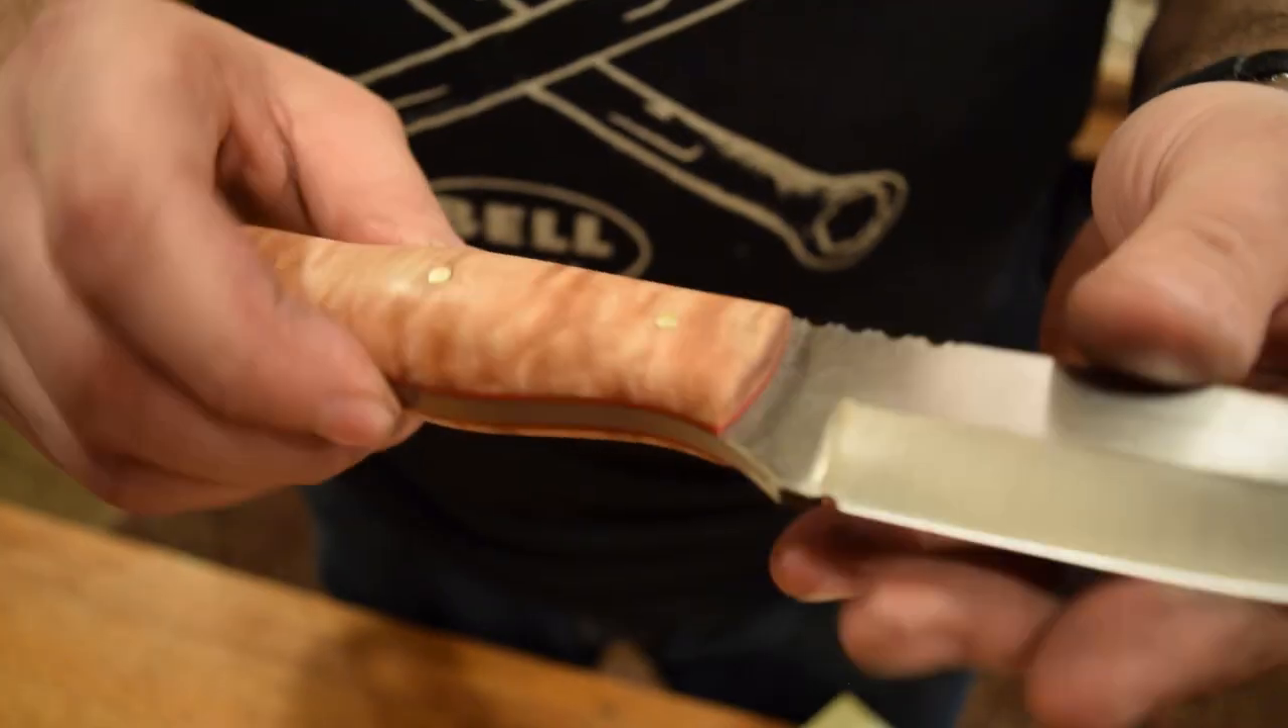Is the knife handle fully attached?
Yes.